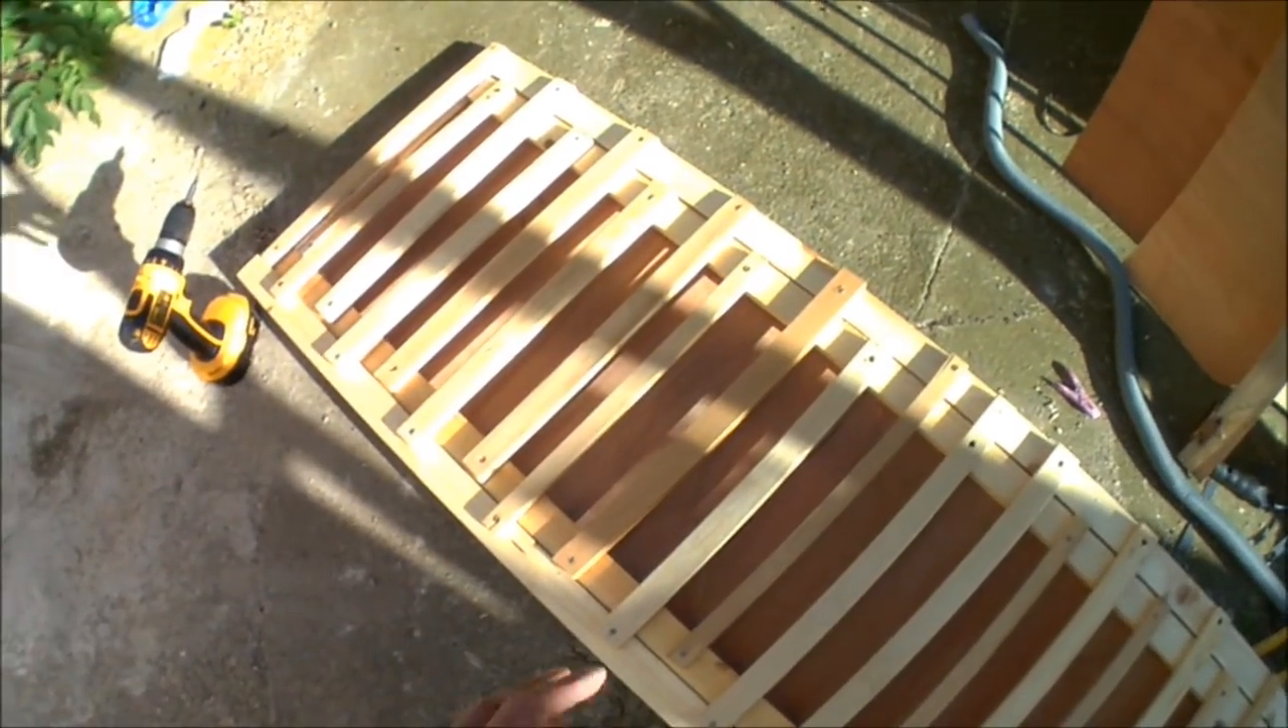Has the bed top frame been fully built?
Yes.